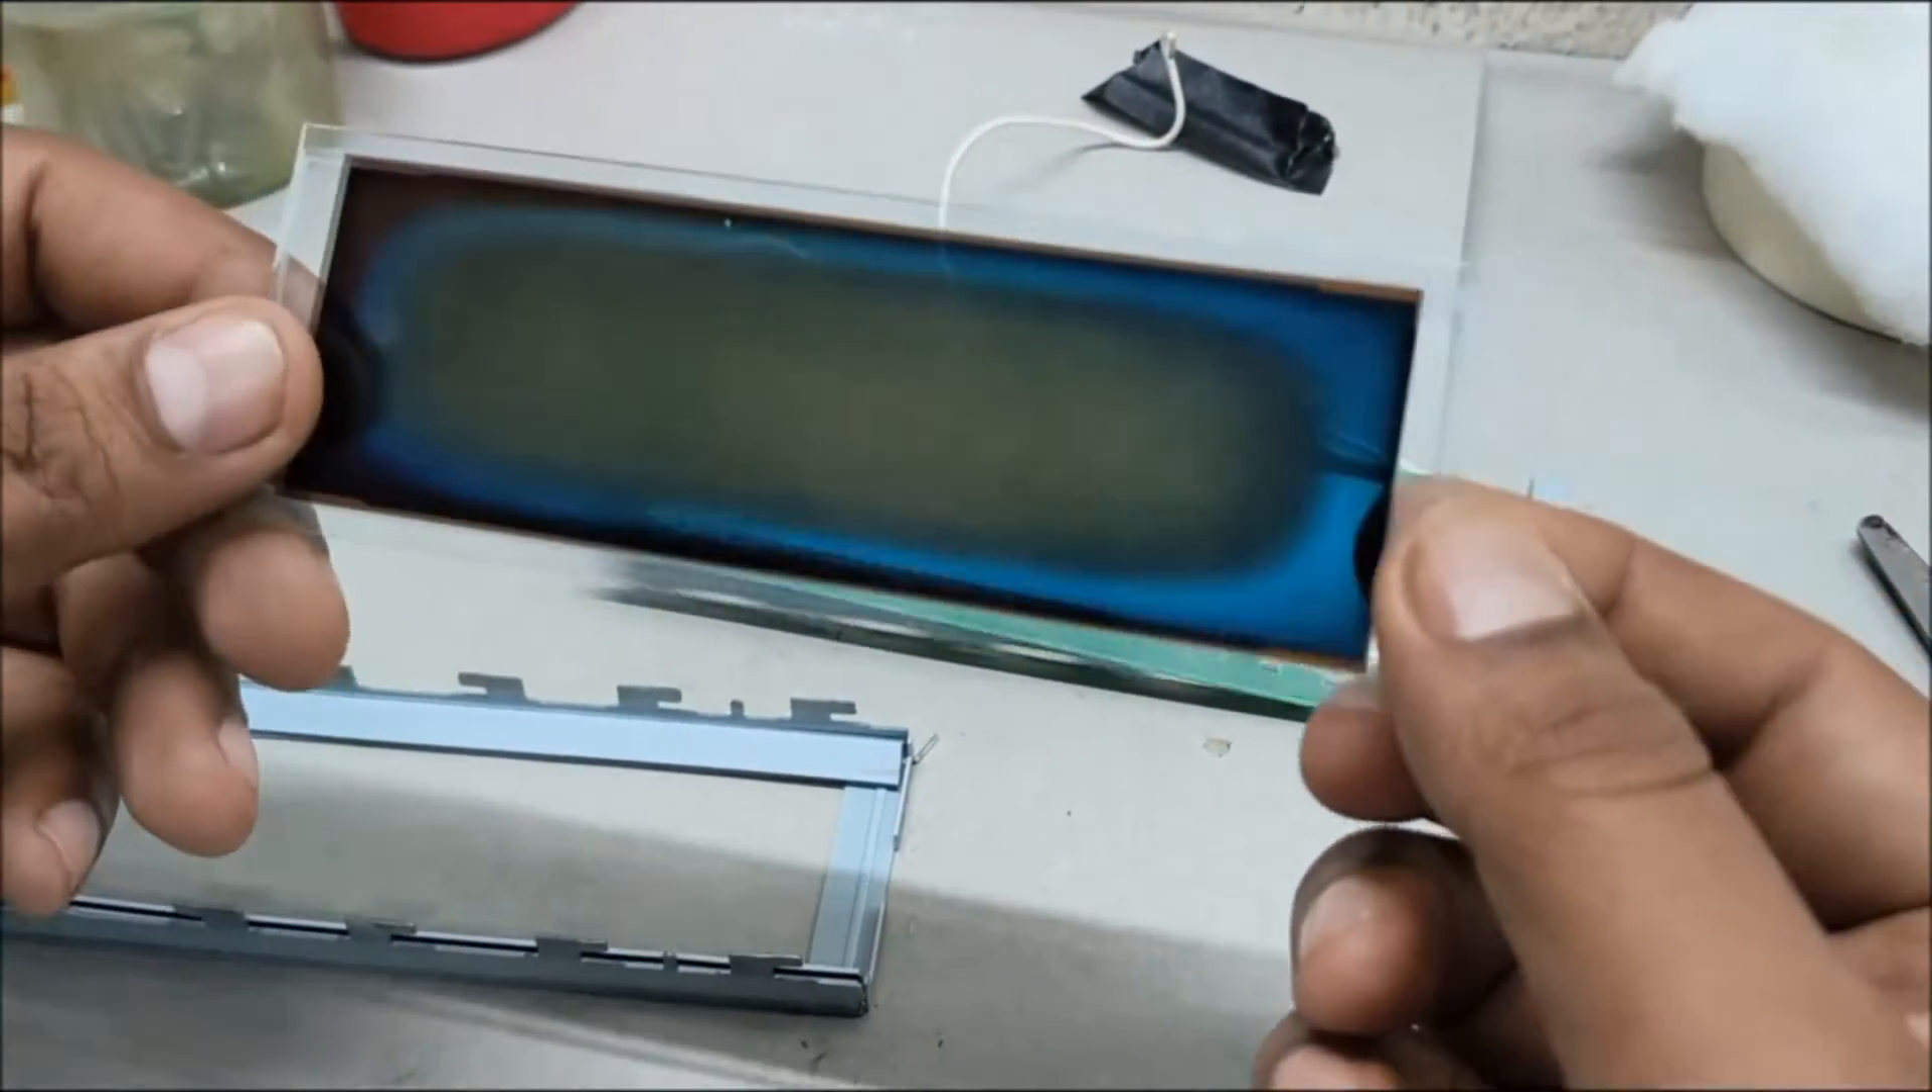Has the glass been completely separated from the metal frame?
Yes.